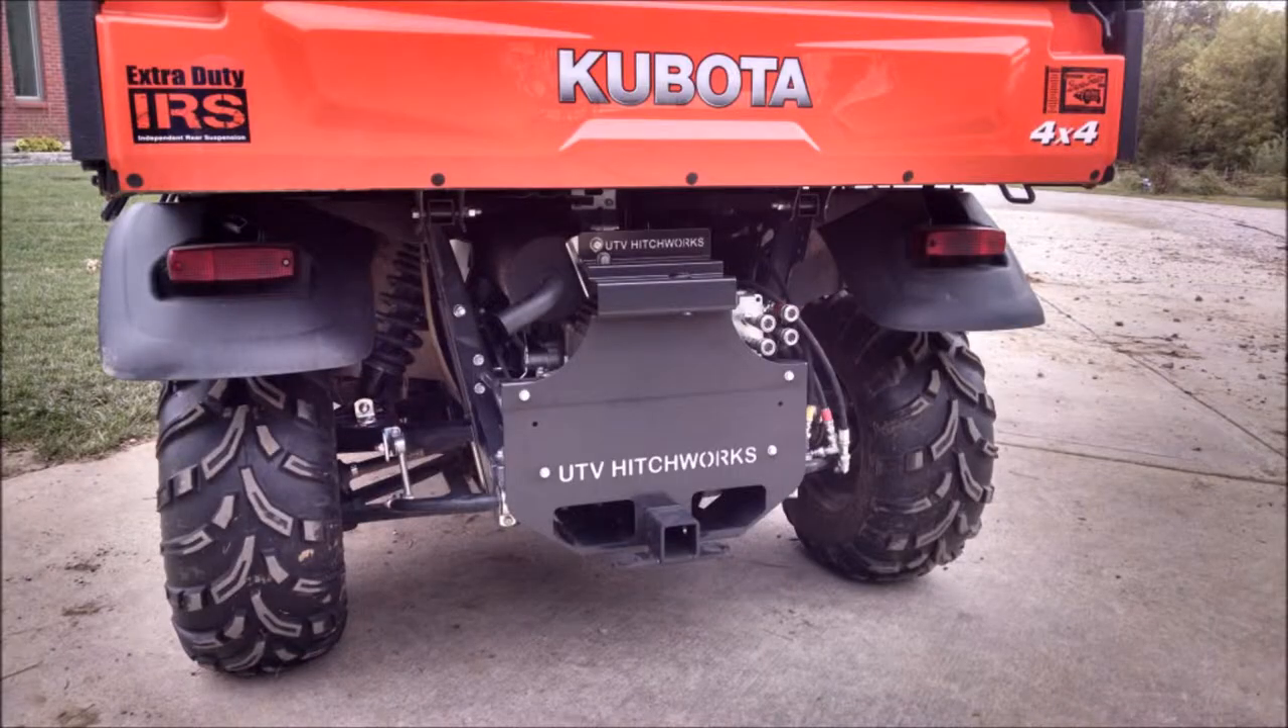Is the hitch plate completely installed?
Yes.